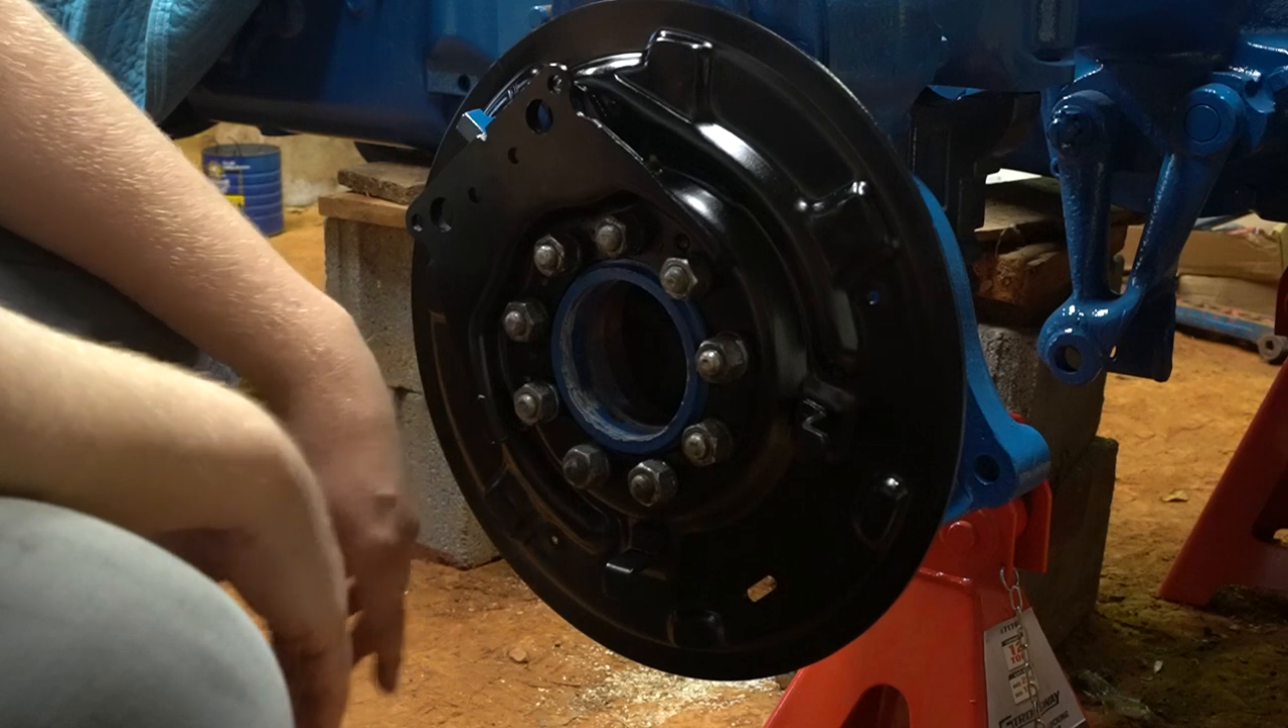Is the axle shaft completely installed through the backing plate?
No.